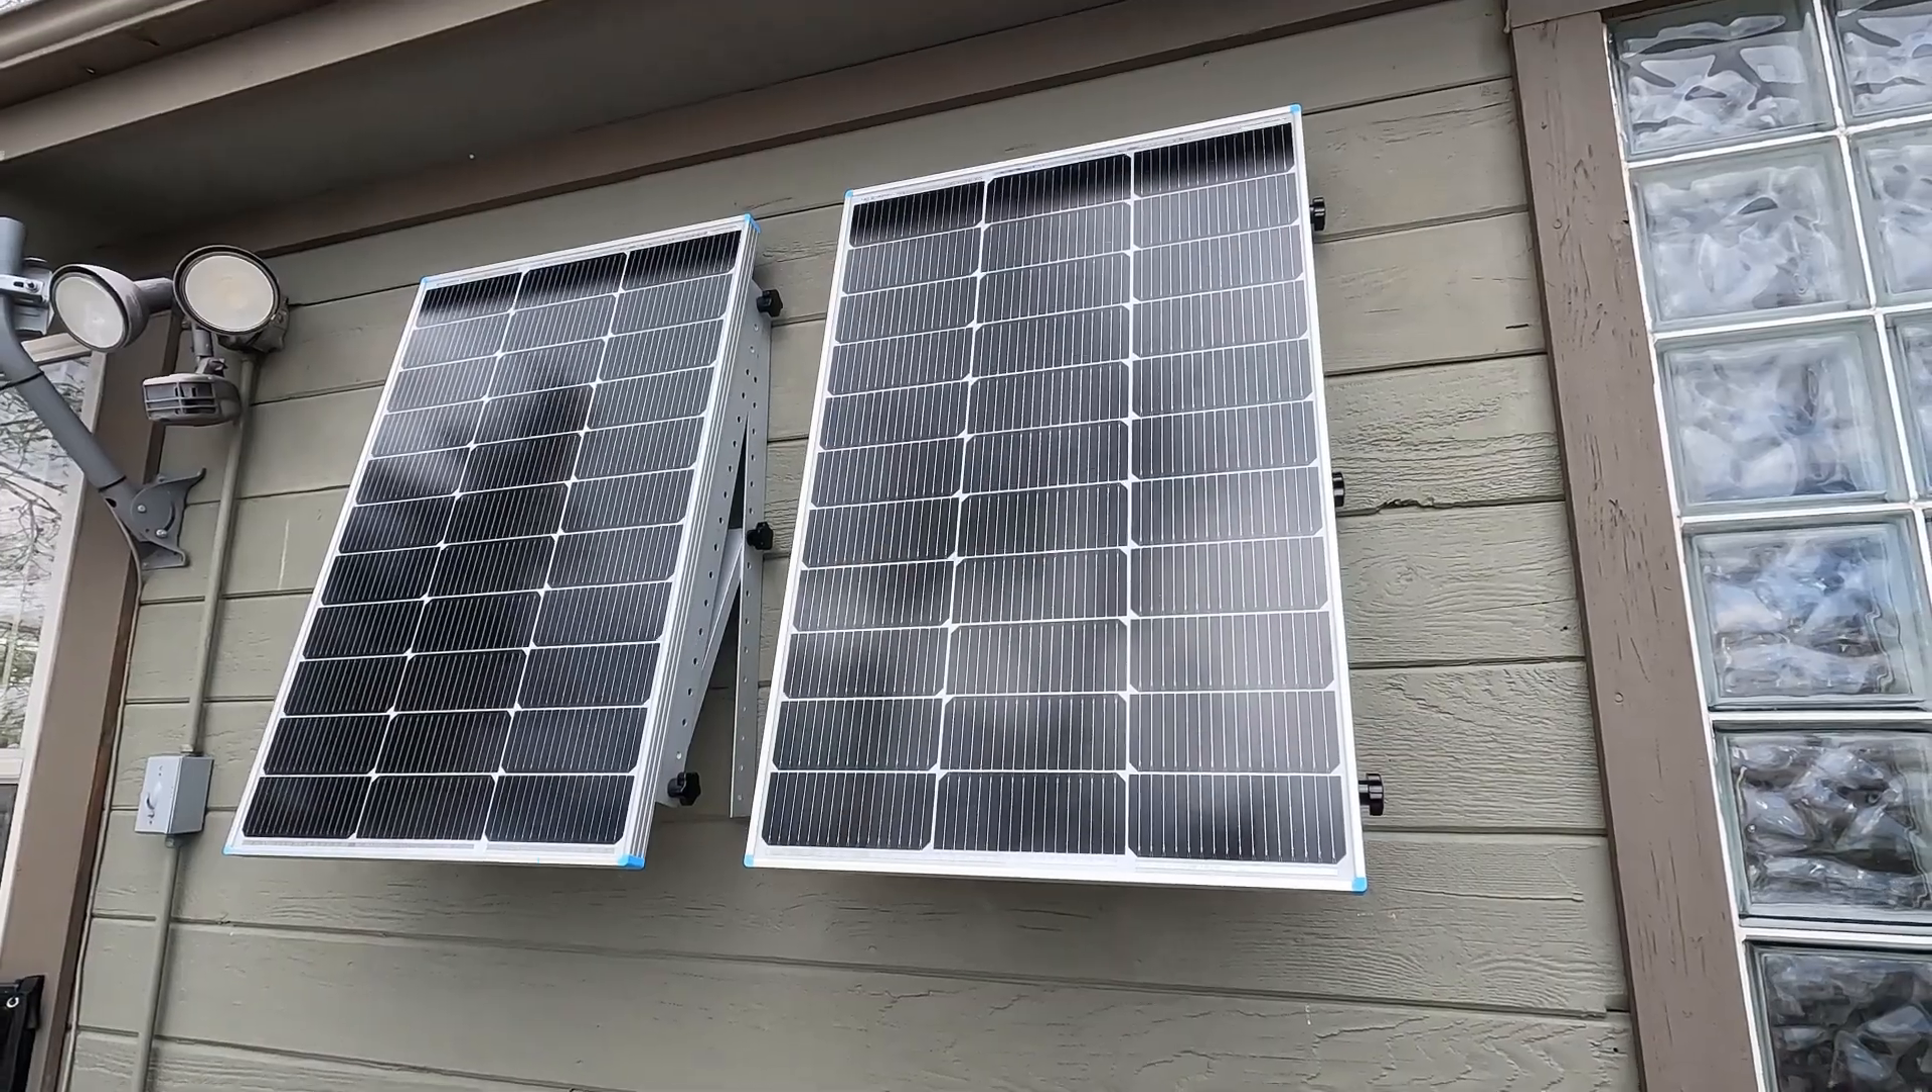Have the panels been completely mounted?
Yes.